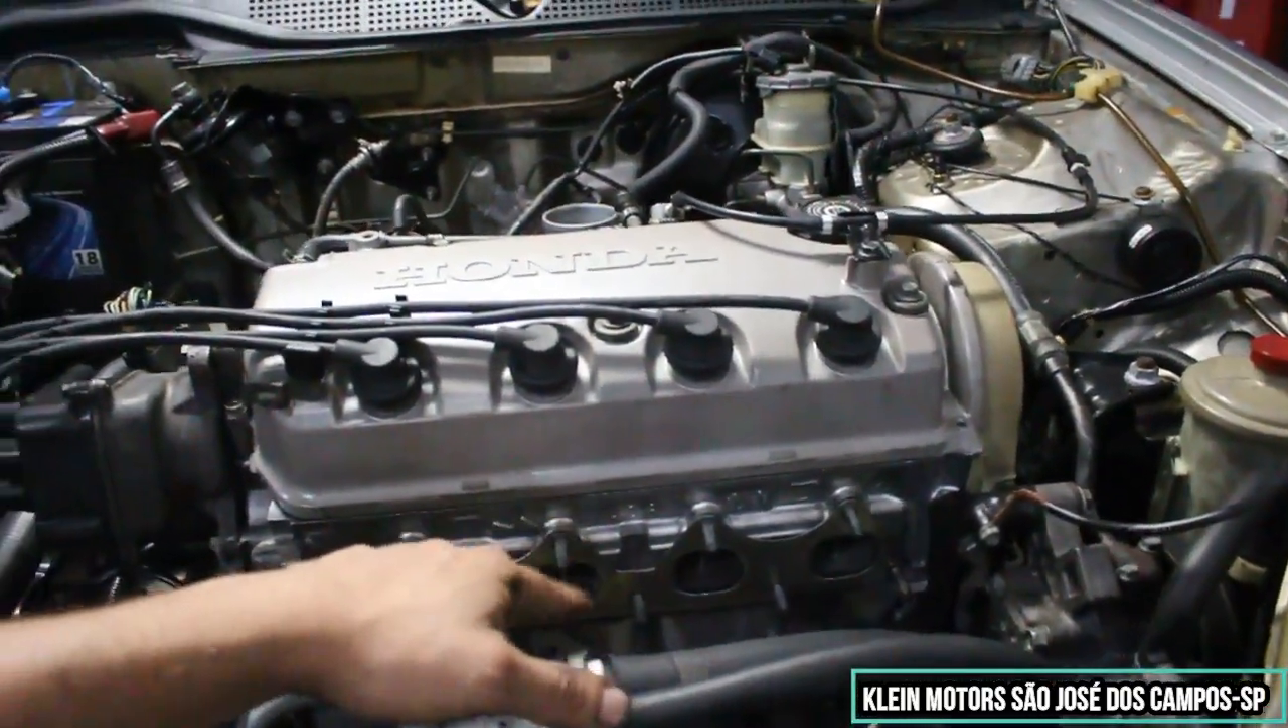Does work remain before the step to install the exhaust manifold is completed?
Yes.